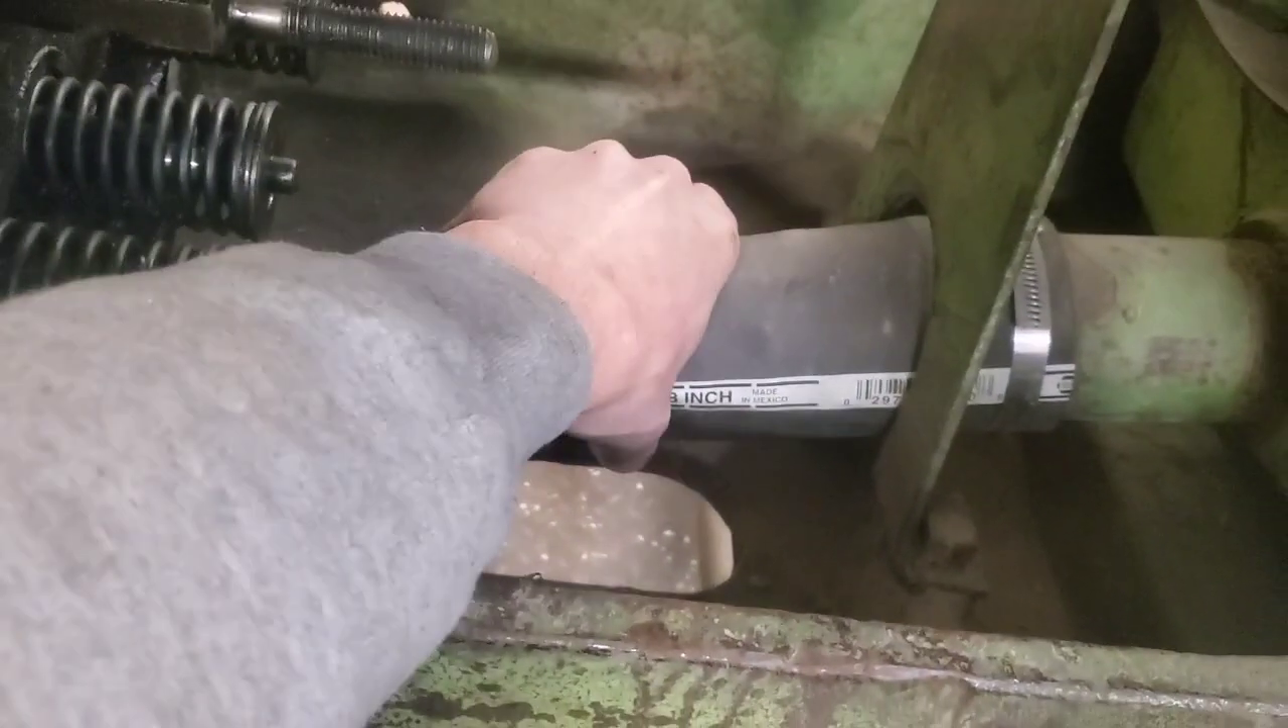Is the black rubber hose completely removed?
No.